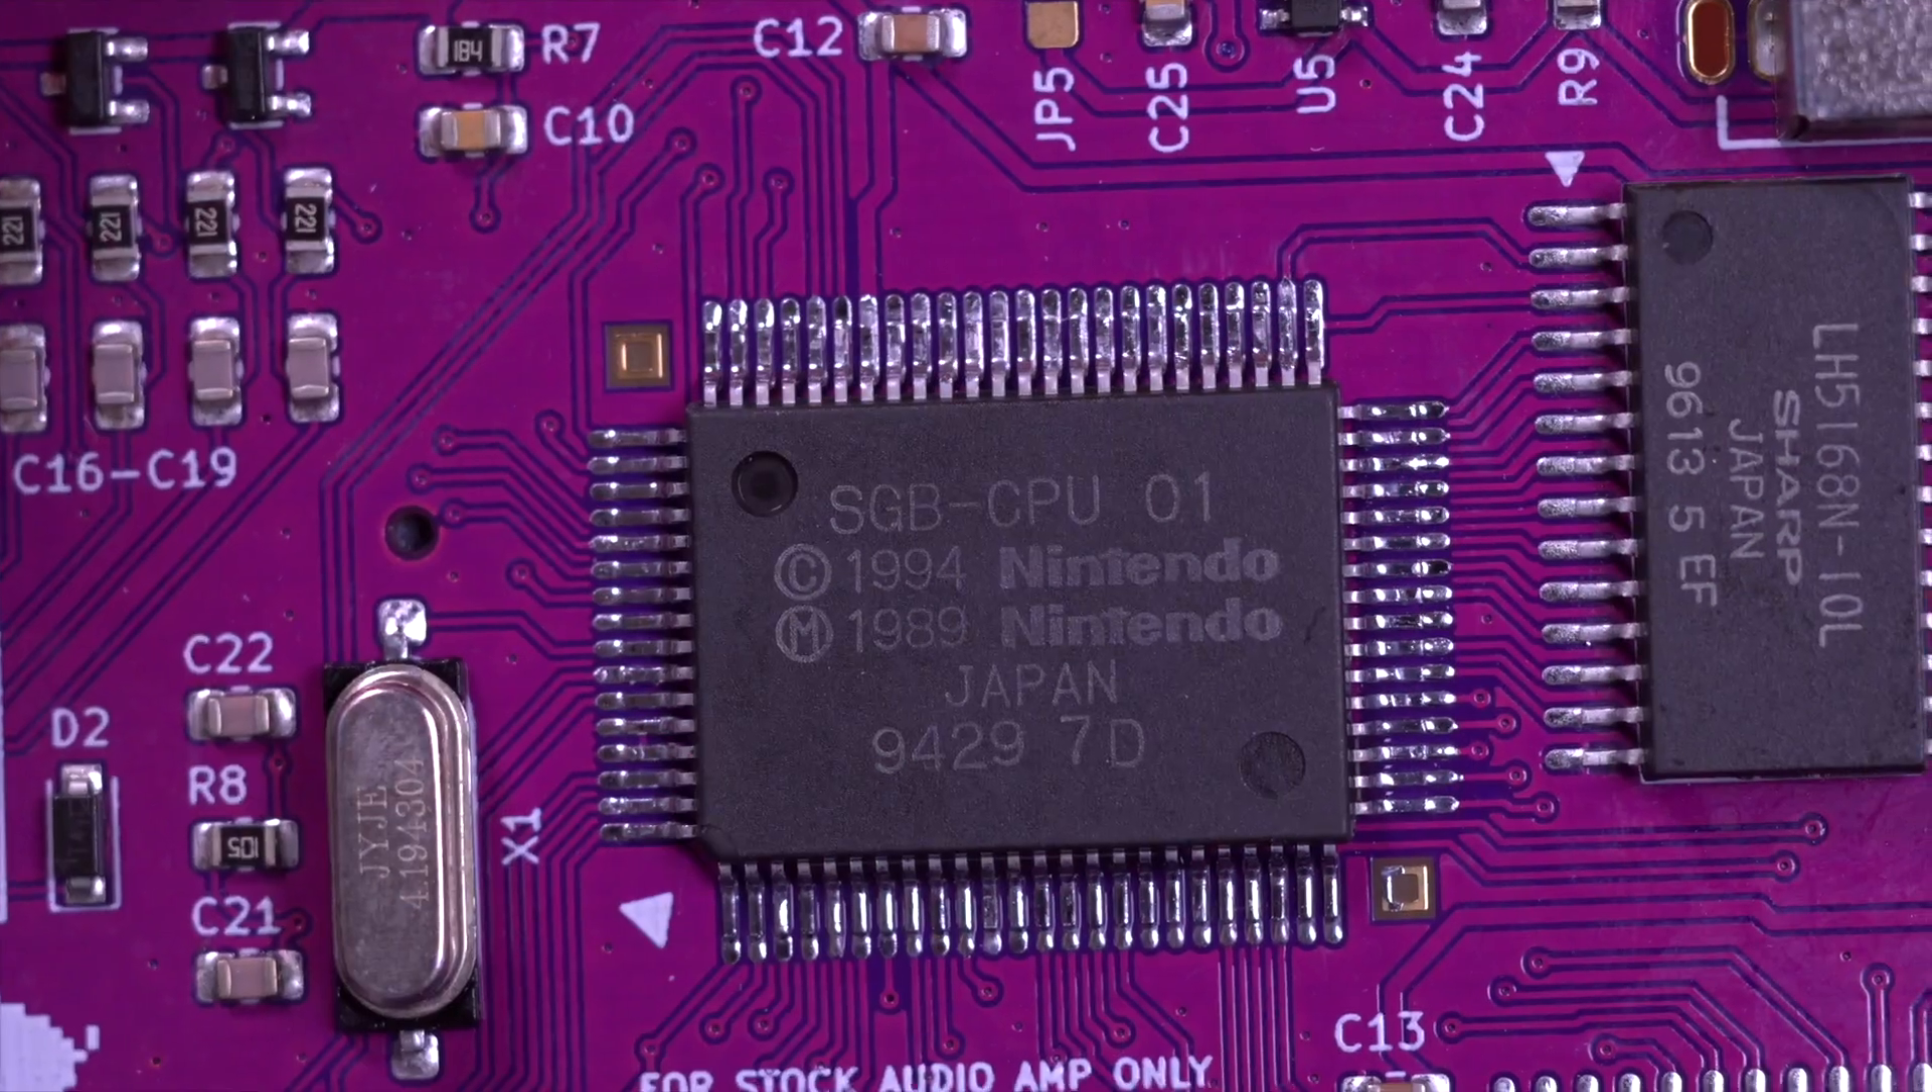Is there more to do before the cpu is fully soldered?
No.